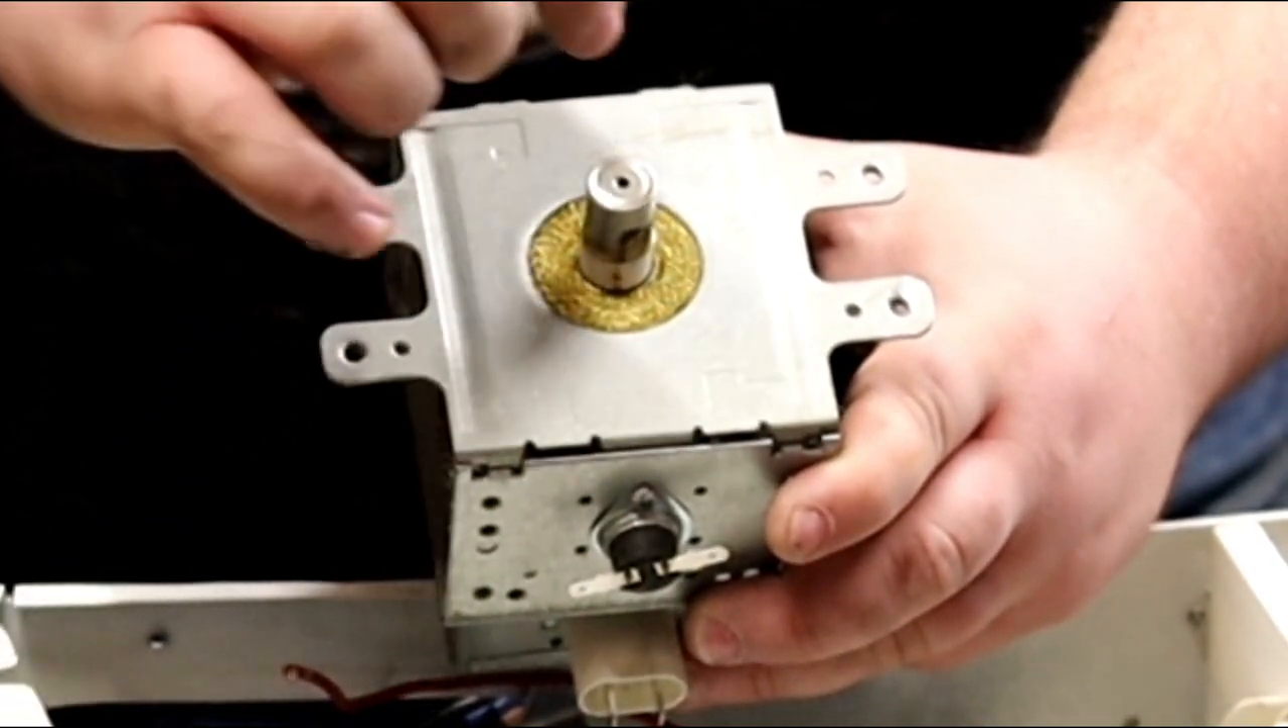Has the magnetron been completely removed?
Yes.